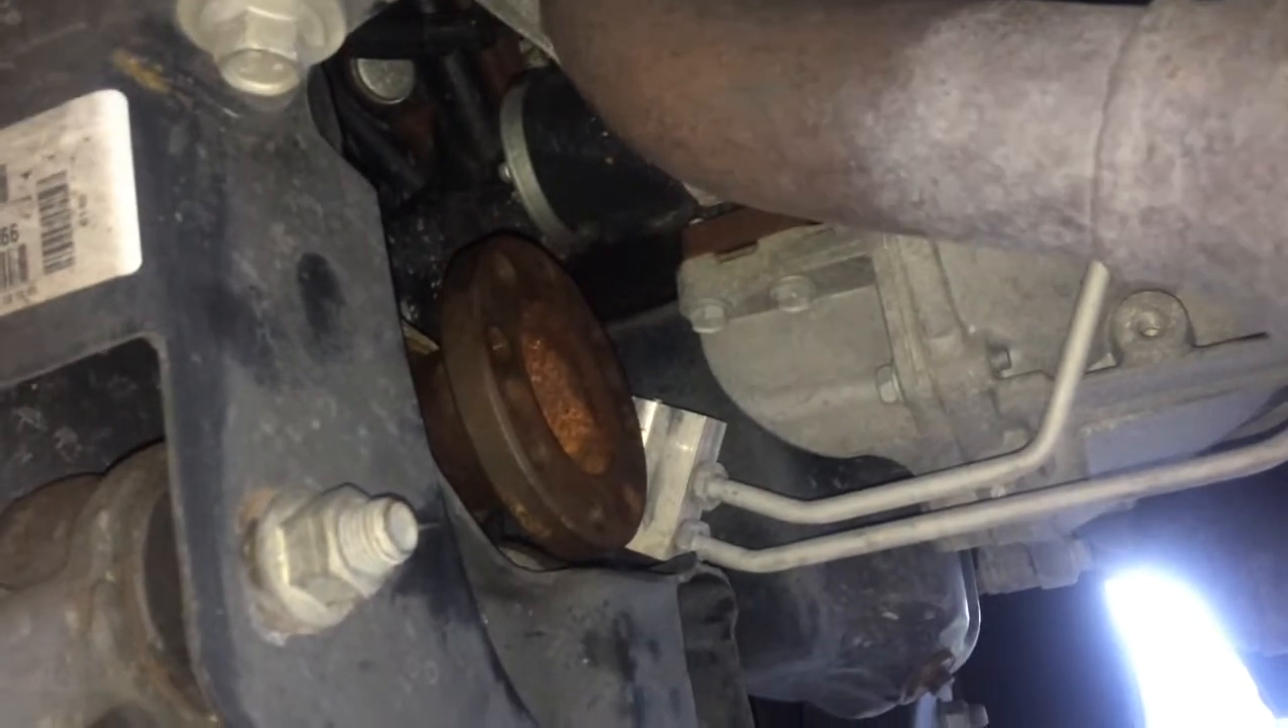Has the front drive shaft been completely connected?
No.